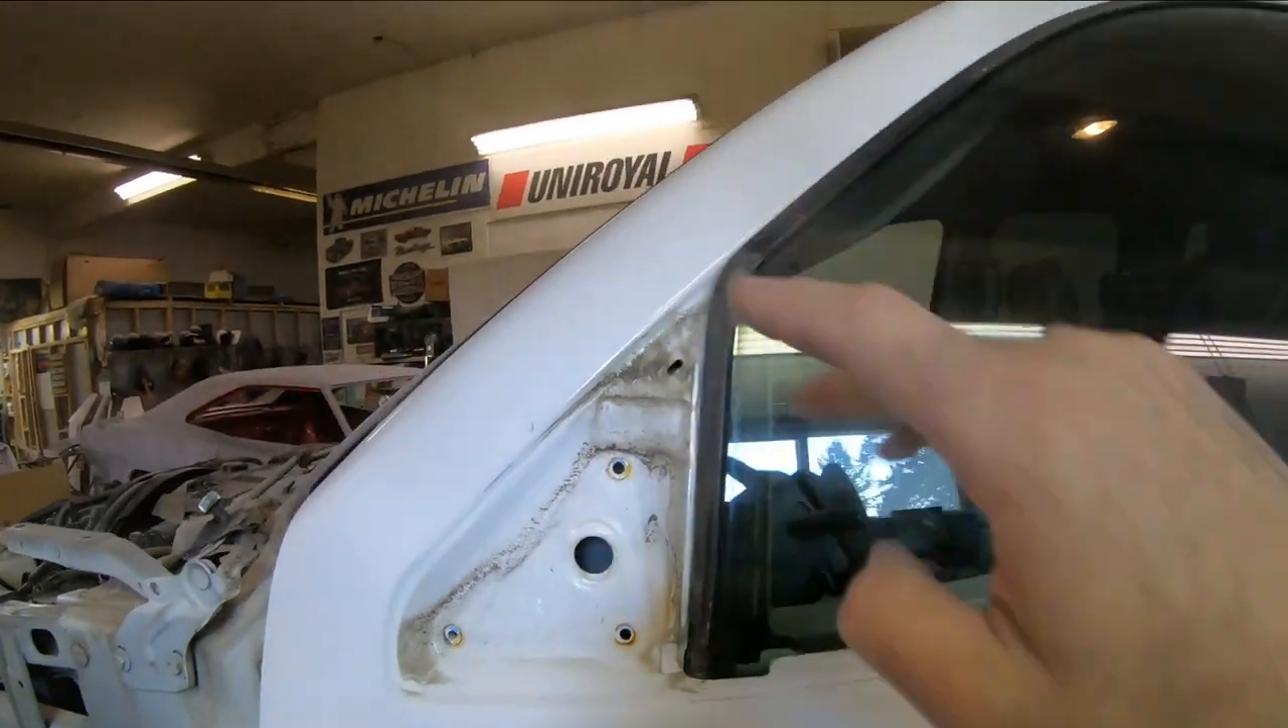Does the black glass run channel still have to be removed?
Yes.